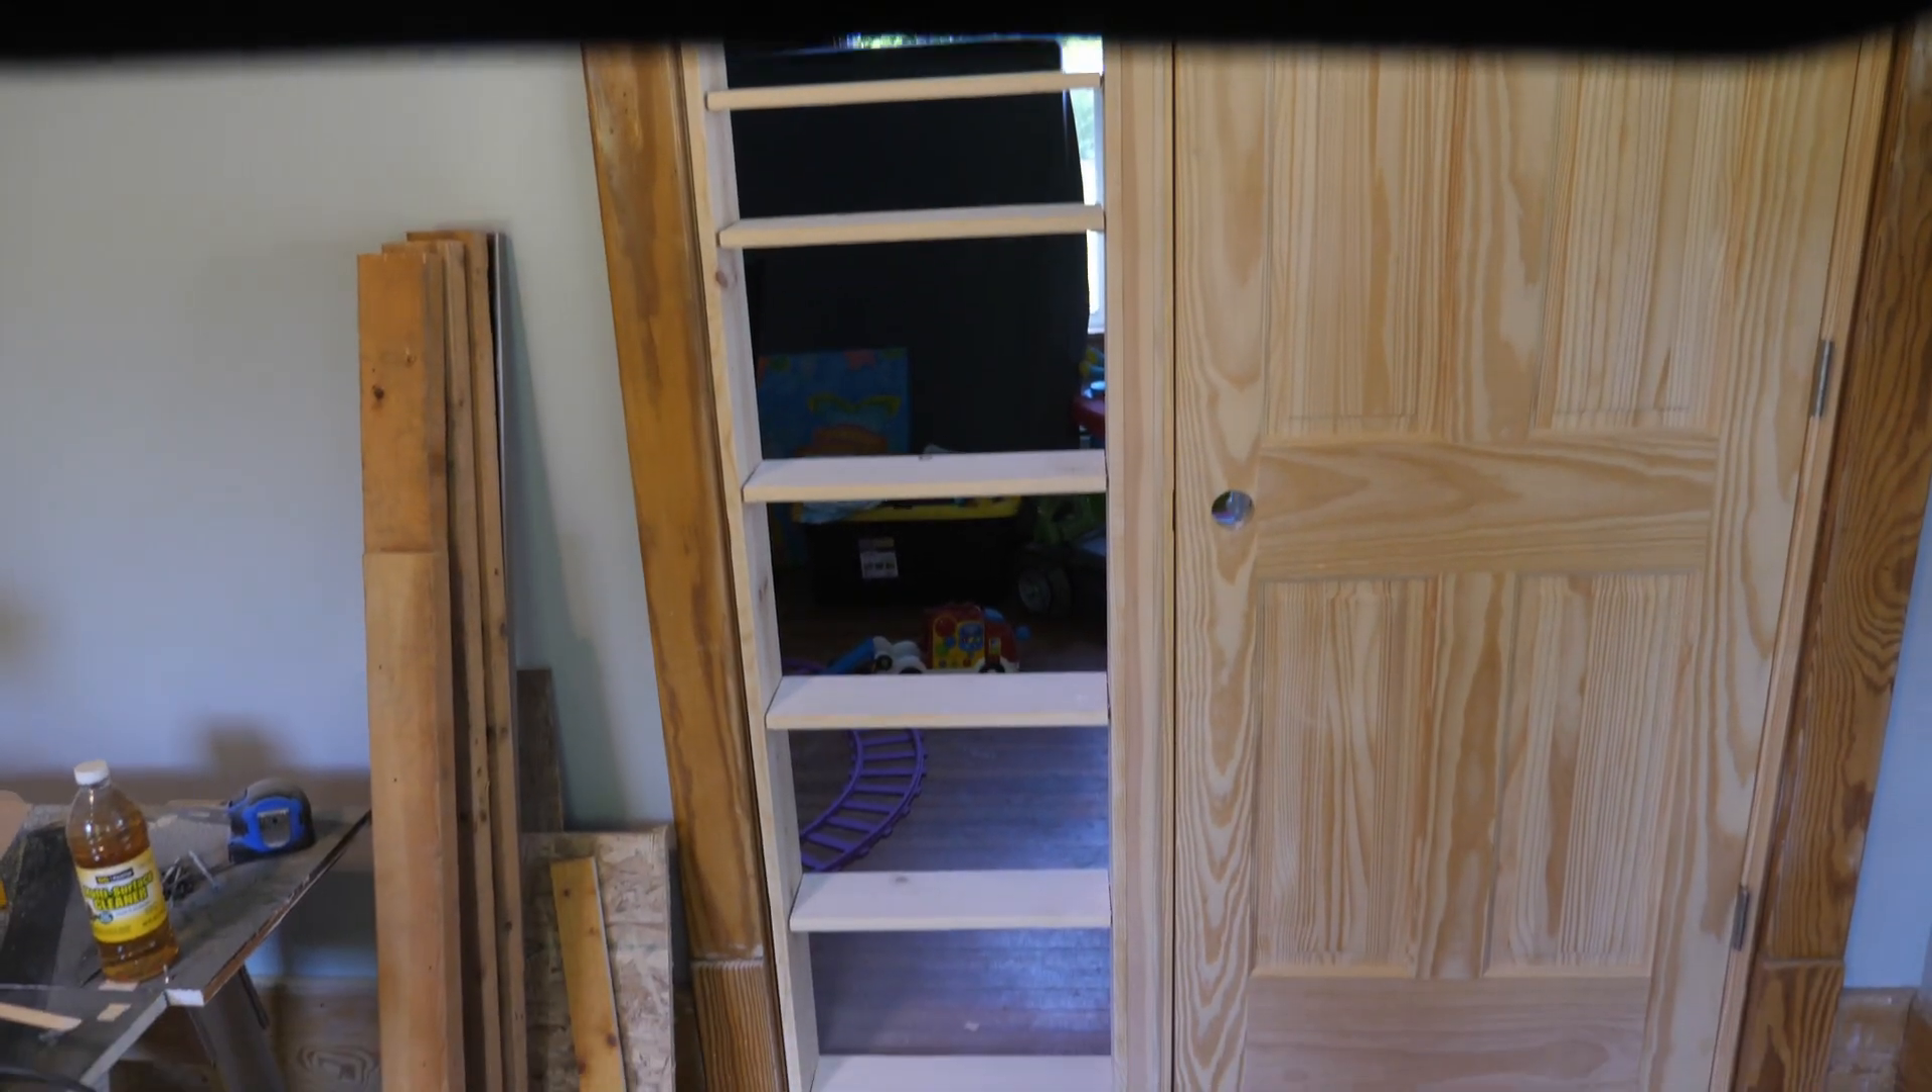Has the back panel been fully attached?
No.